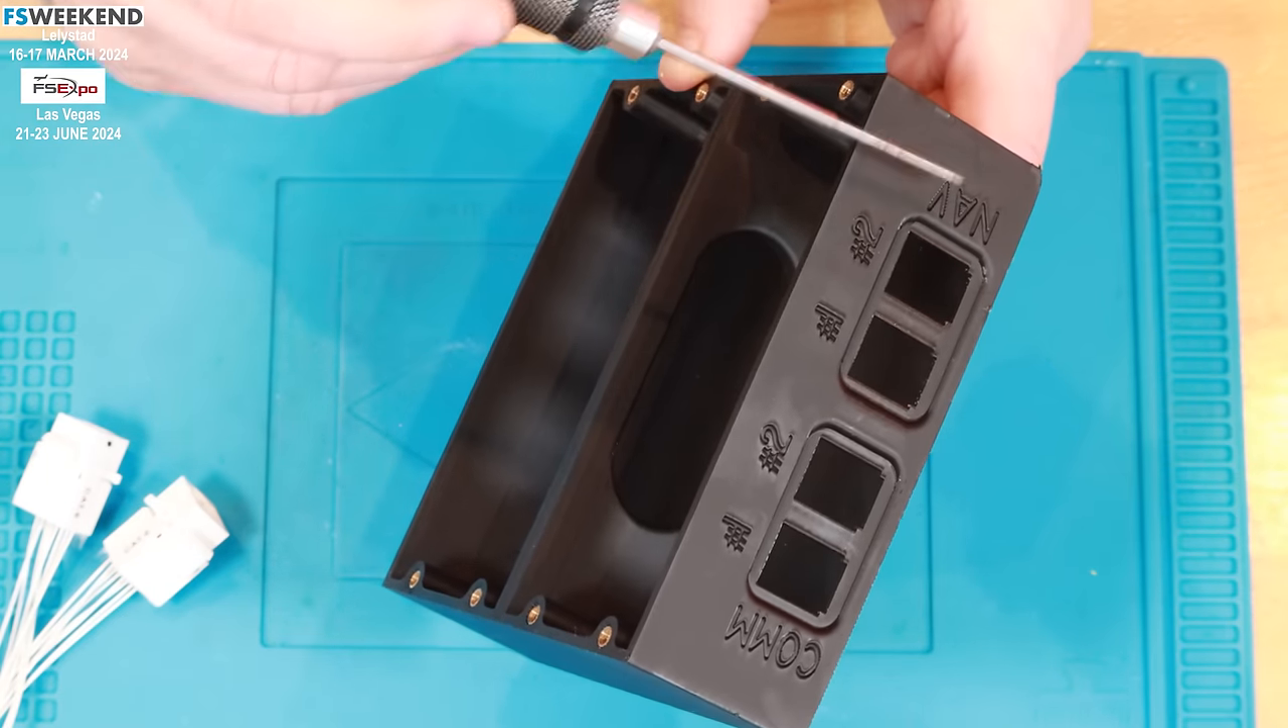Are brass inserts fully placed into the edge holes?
Yes.